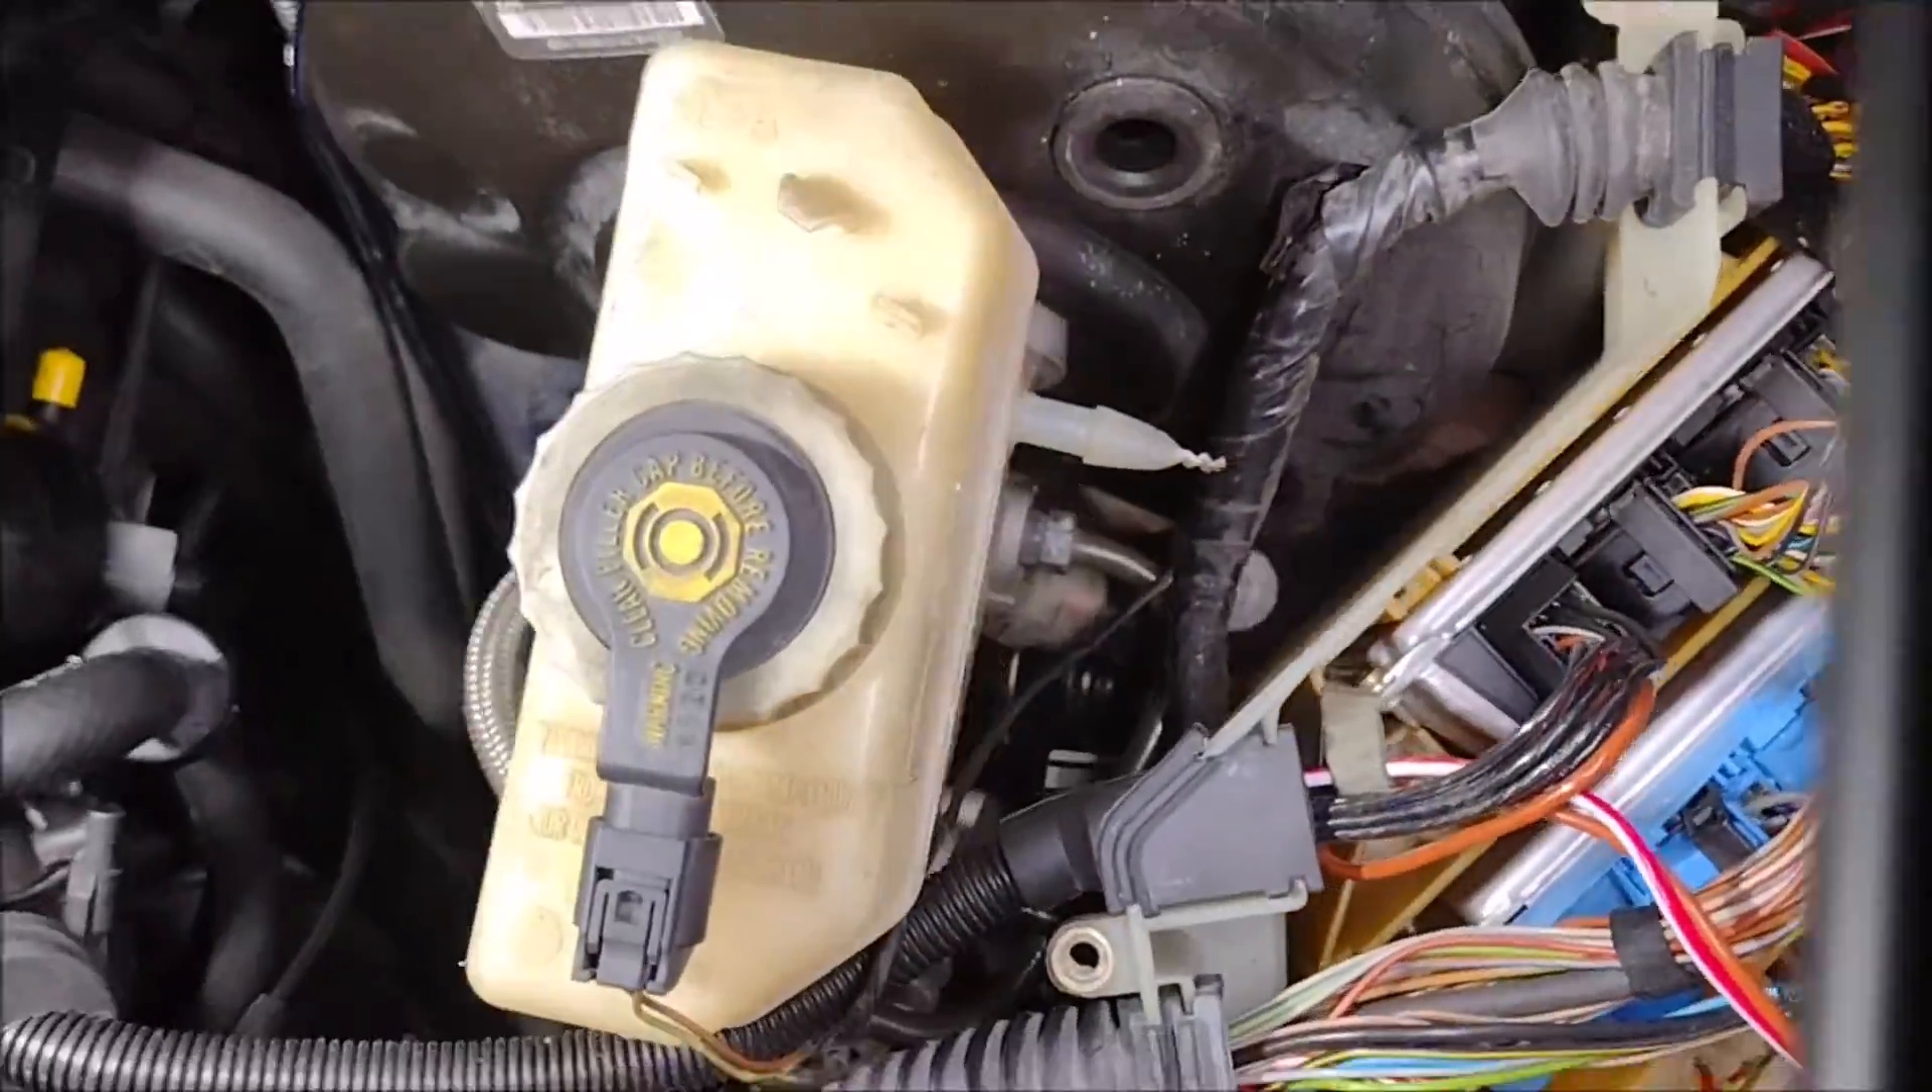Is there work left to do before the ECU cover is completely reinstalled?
Yes.